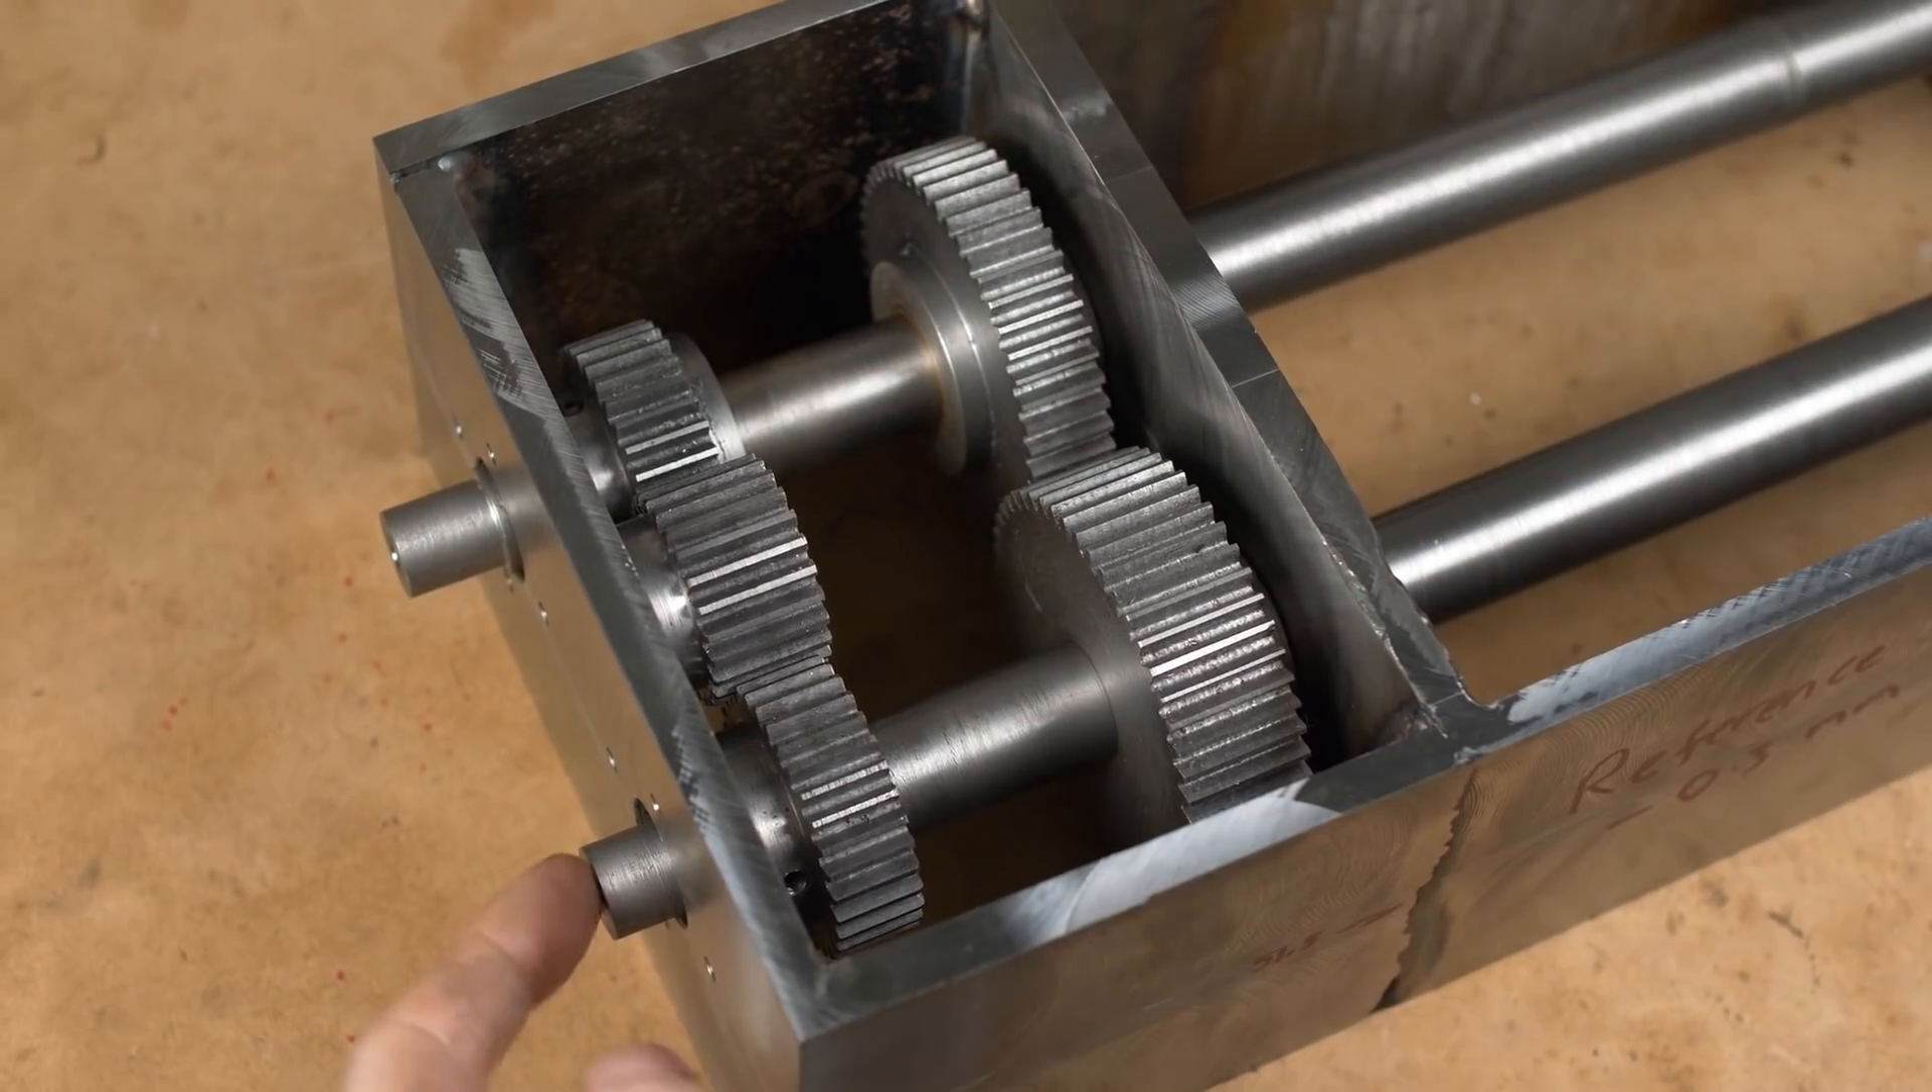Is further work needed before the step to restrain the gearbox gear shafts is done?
Yes.